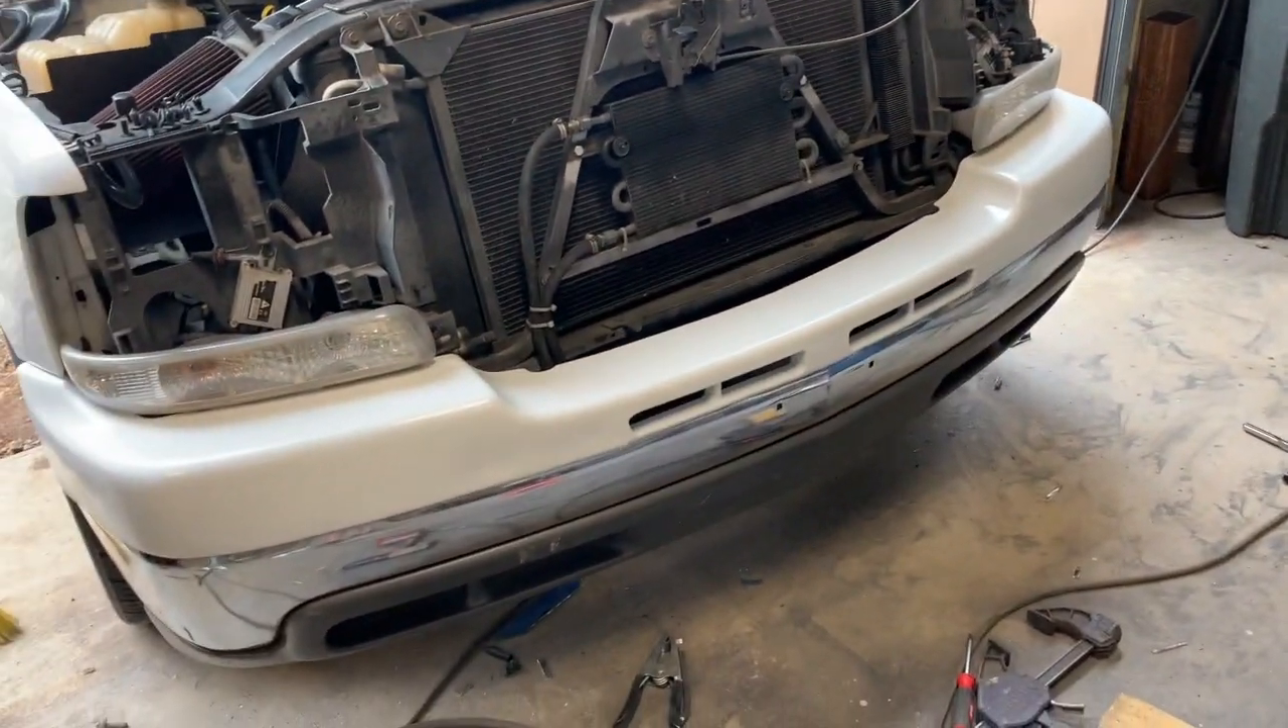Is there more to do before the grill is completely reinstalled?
Yes.